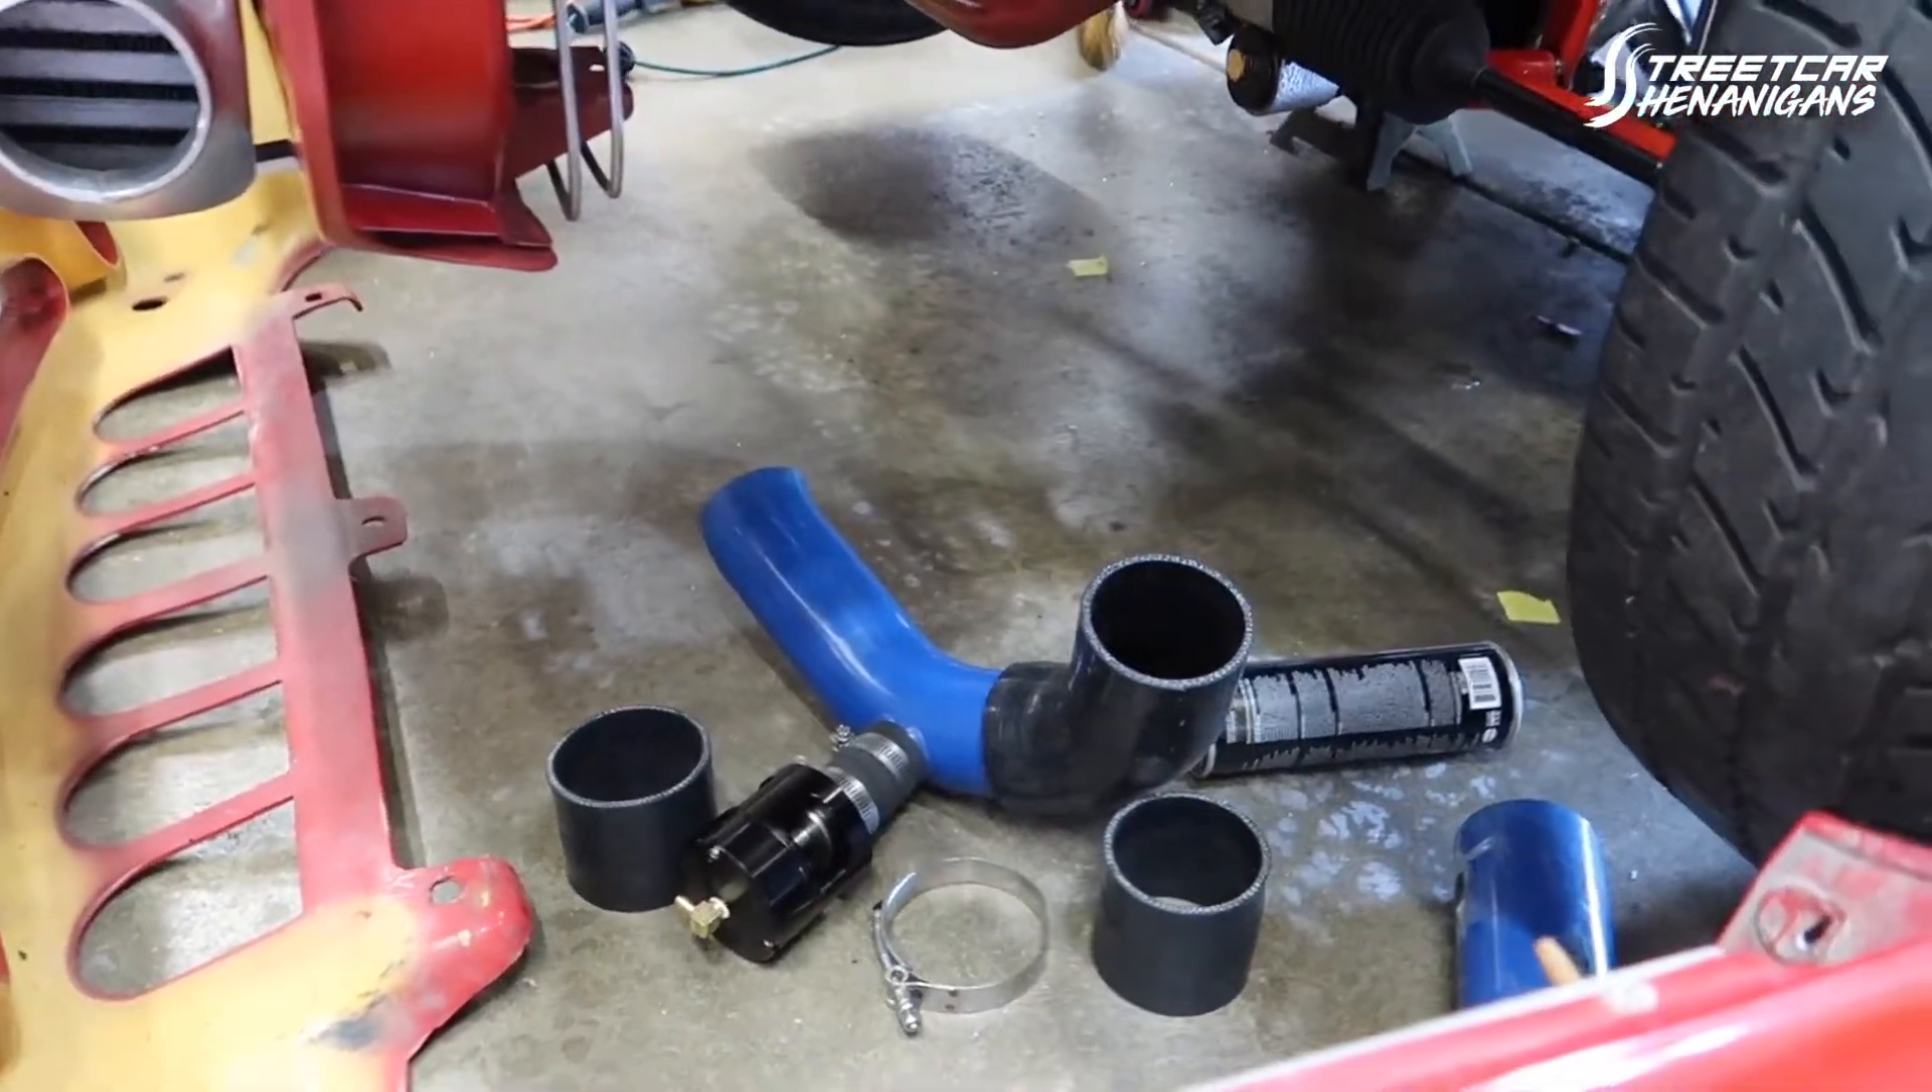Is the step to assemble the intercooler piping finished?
No.